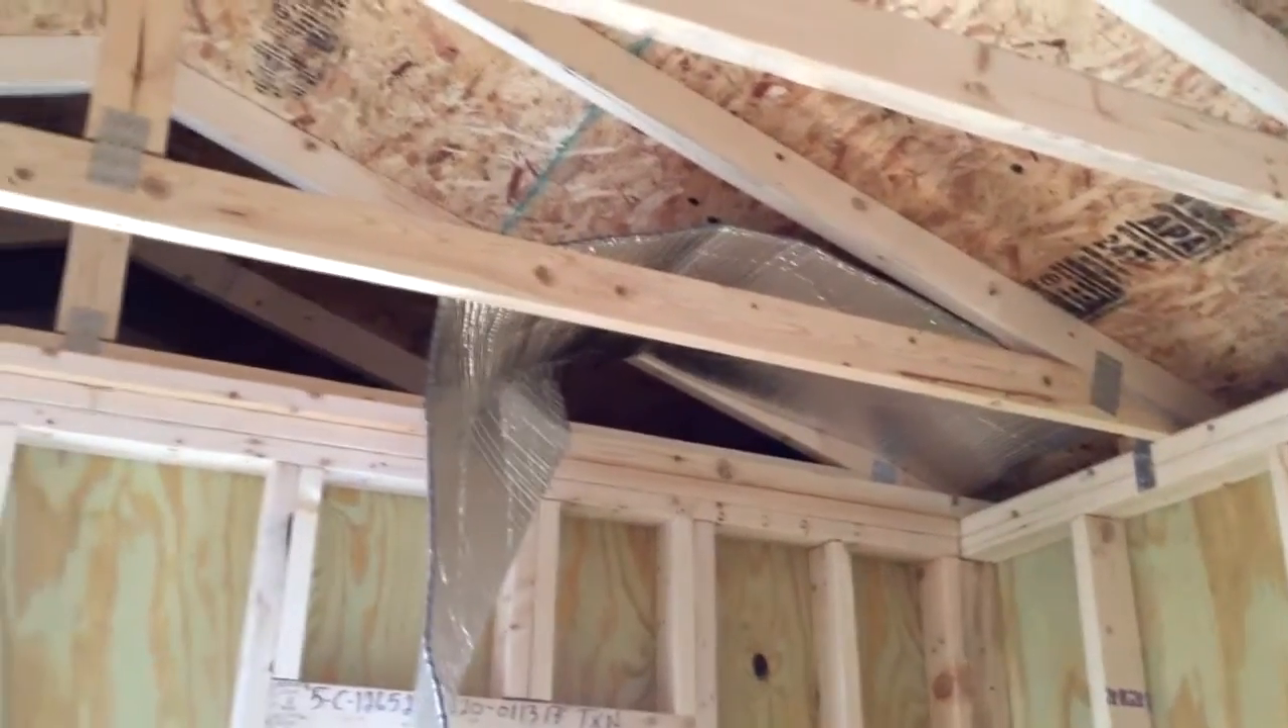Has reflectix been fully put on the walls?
No.